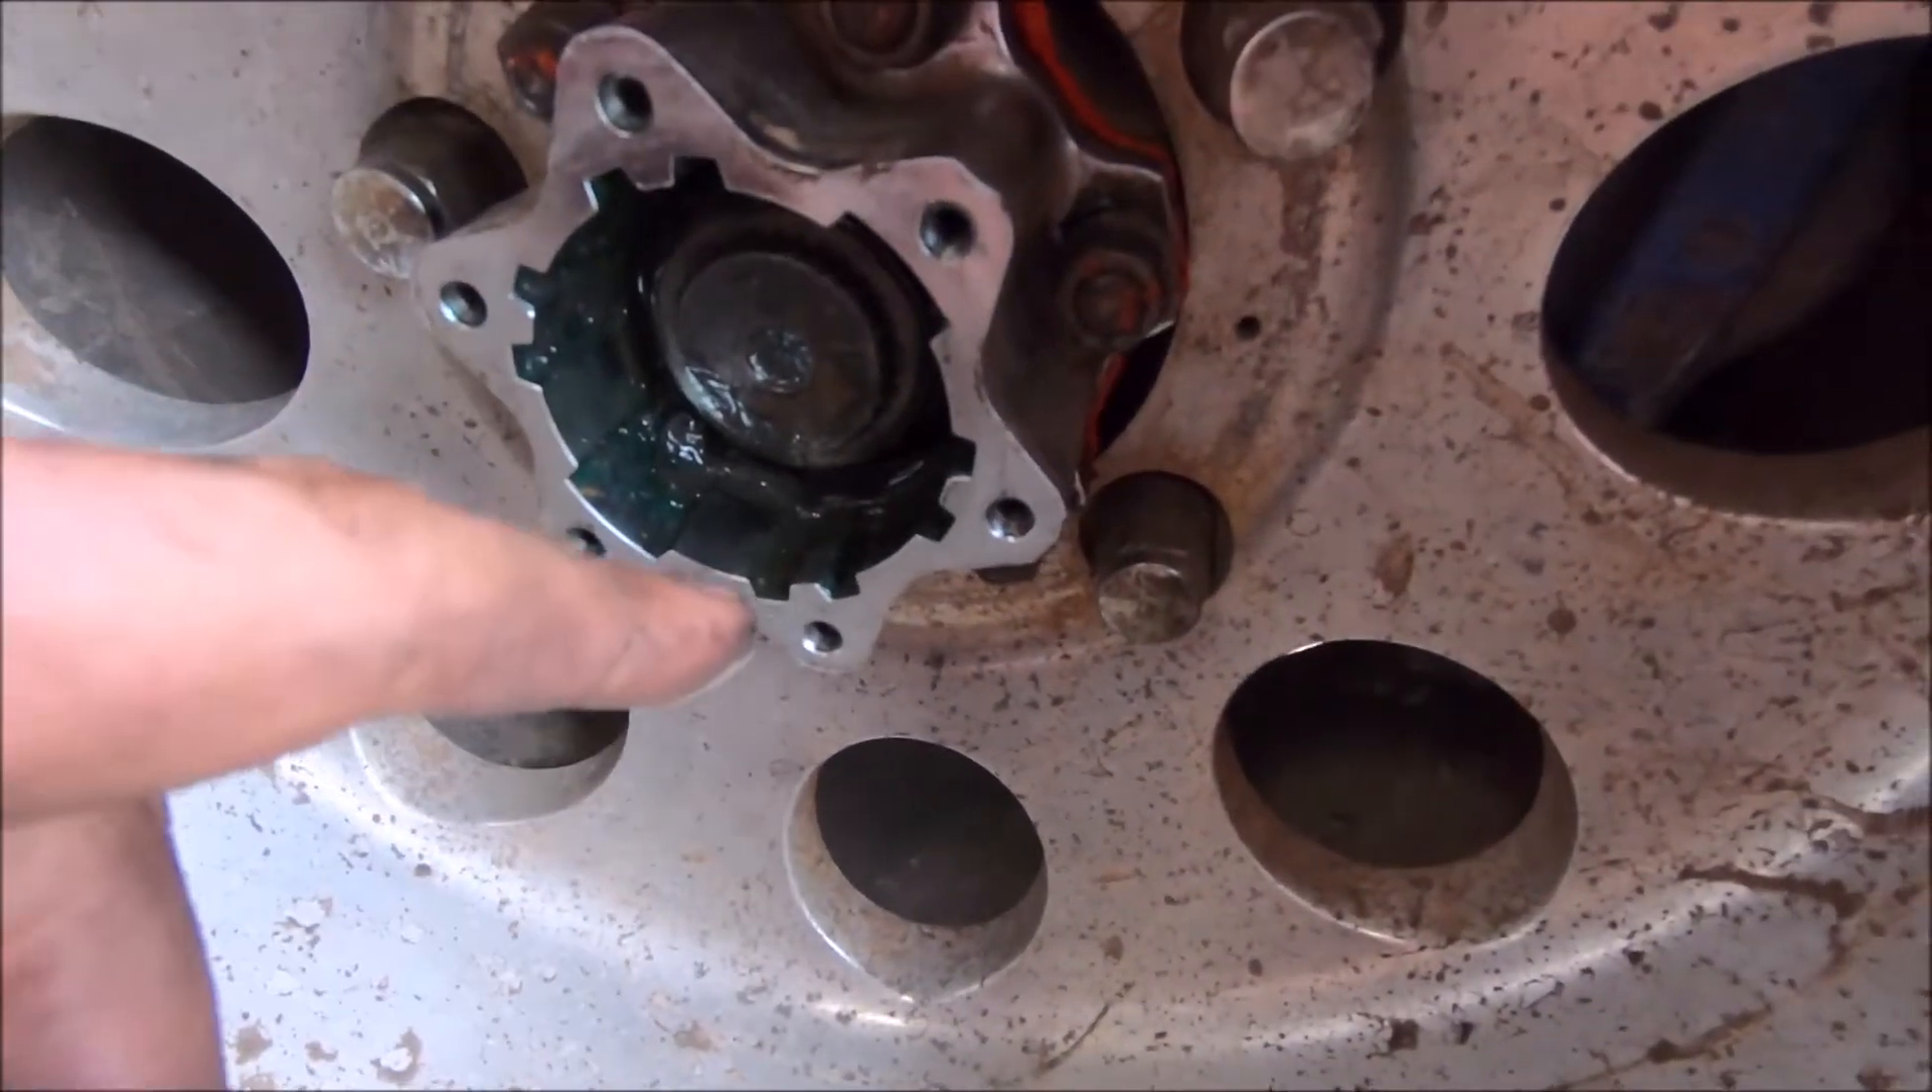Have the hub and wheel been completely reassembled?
No.